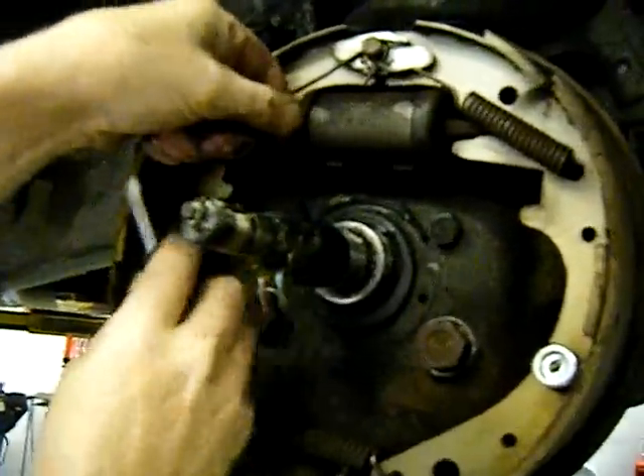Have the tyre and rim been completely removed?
Yes.